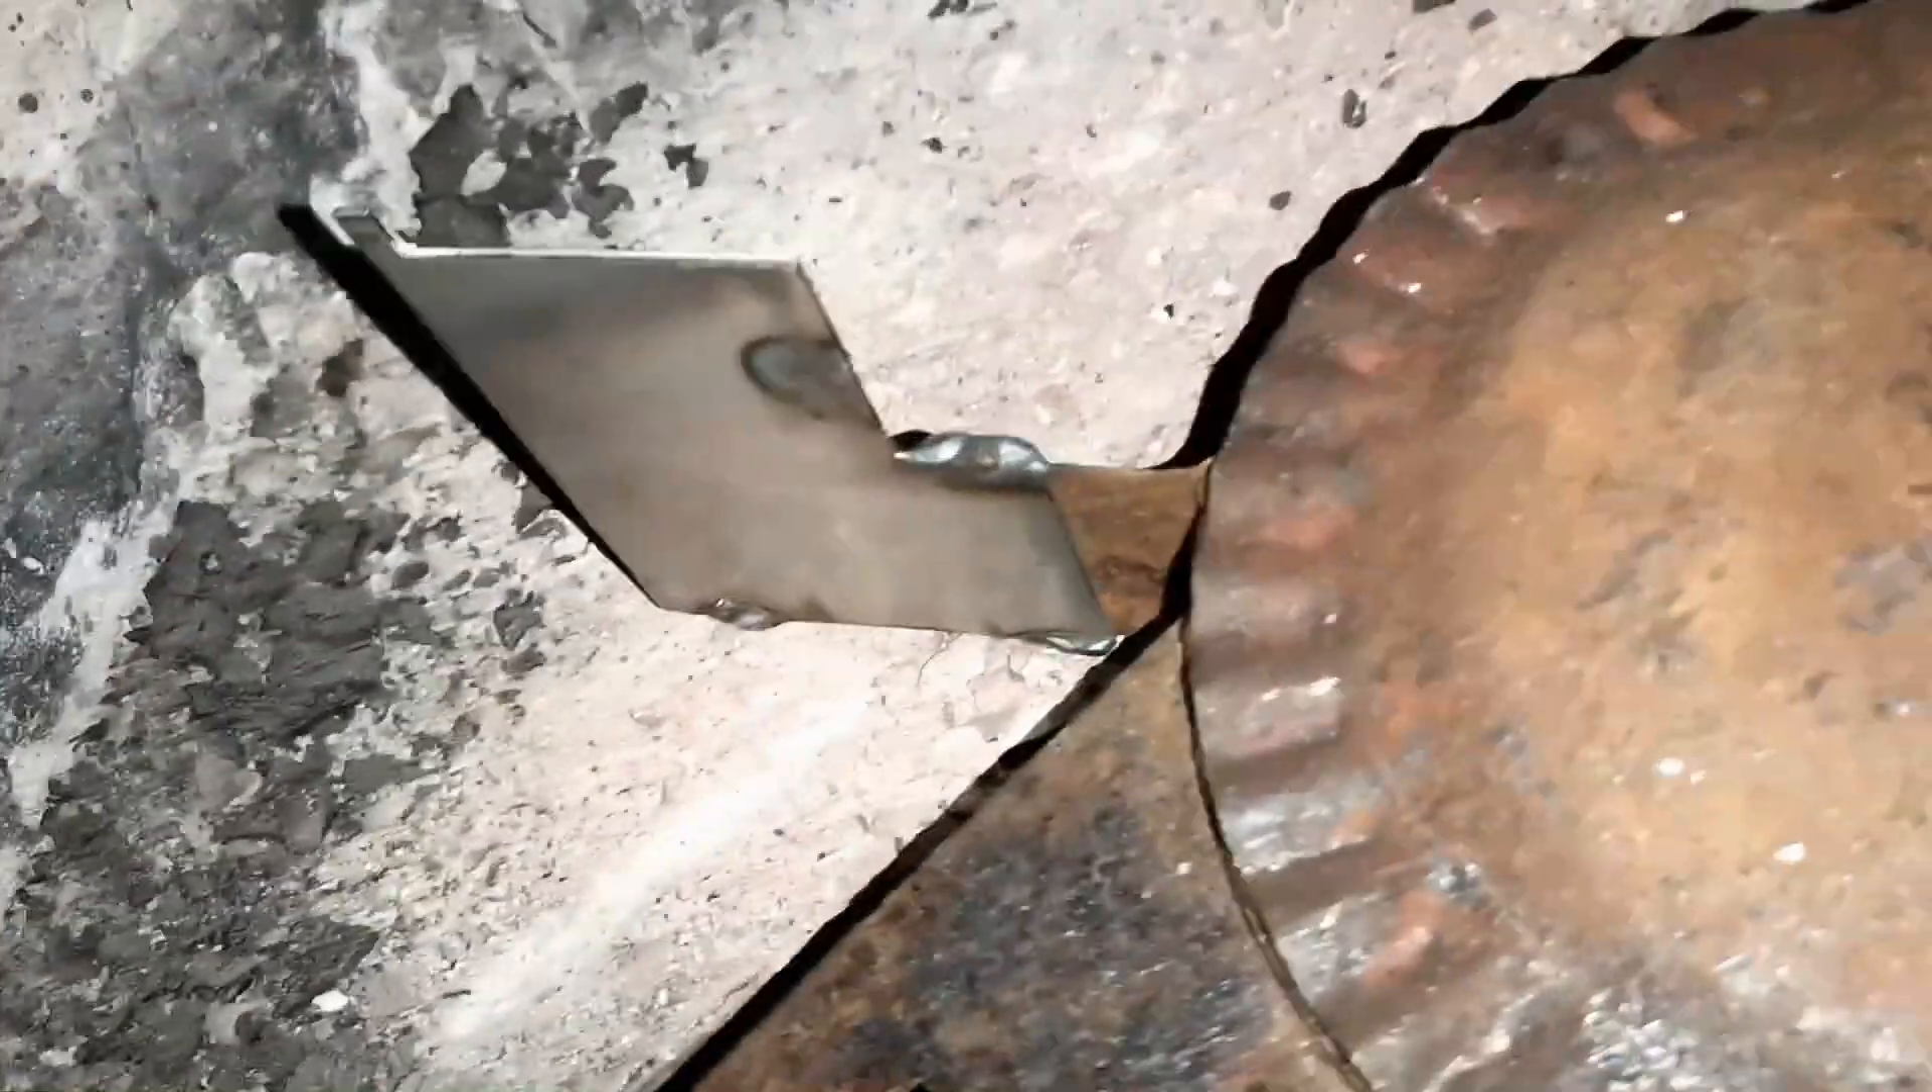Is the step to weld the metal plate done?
Yes.